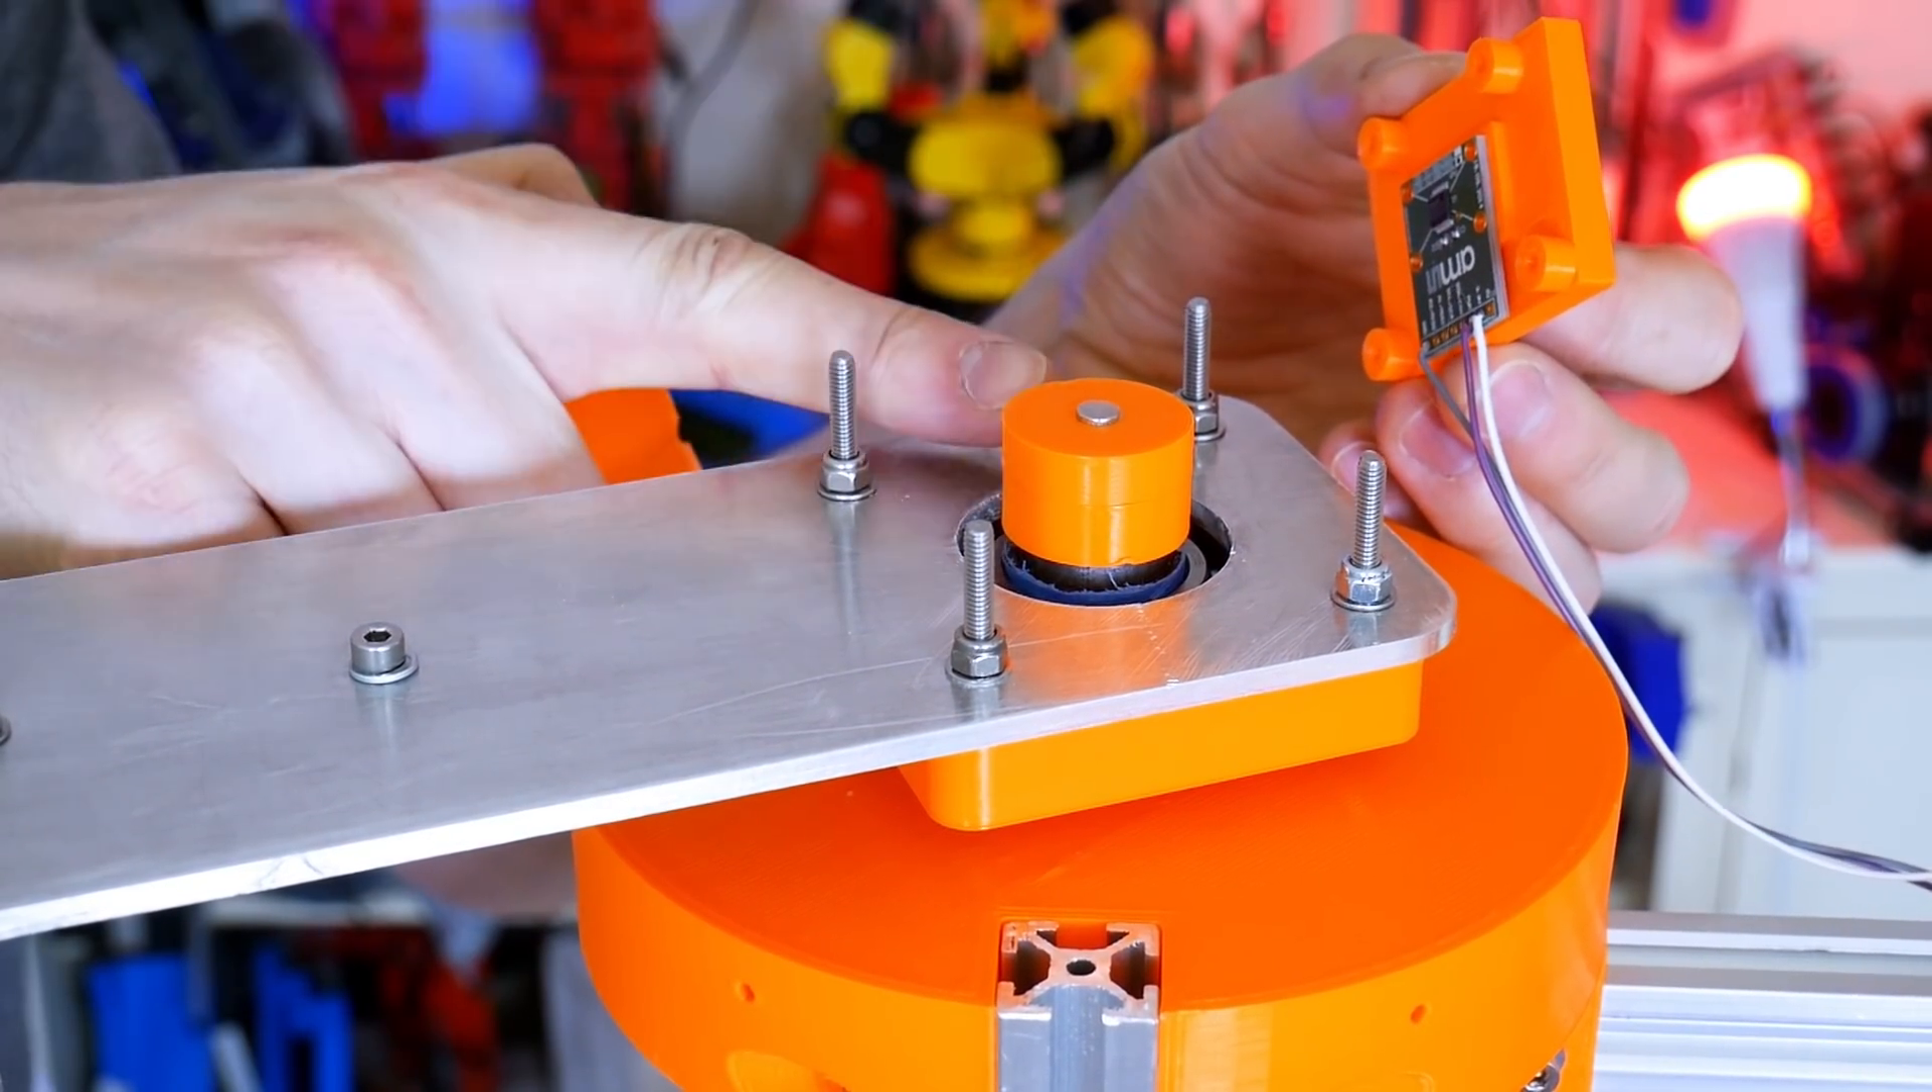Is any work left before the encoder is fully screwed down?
Yes.